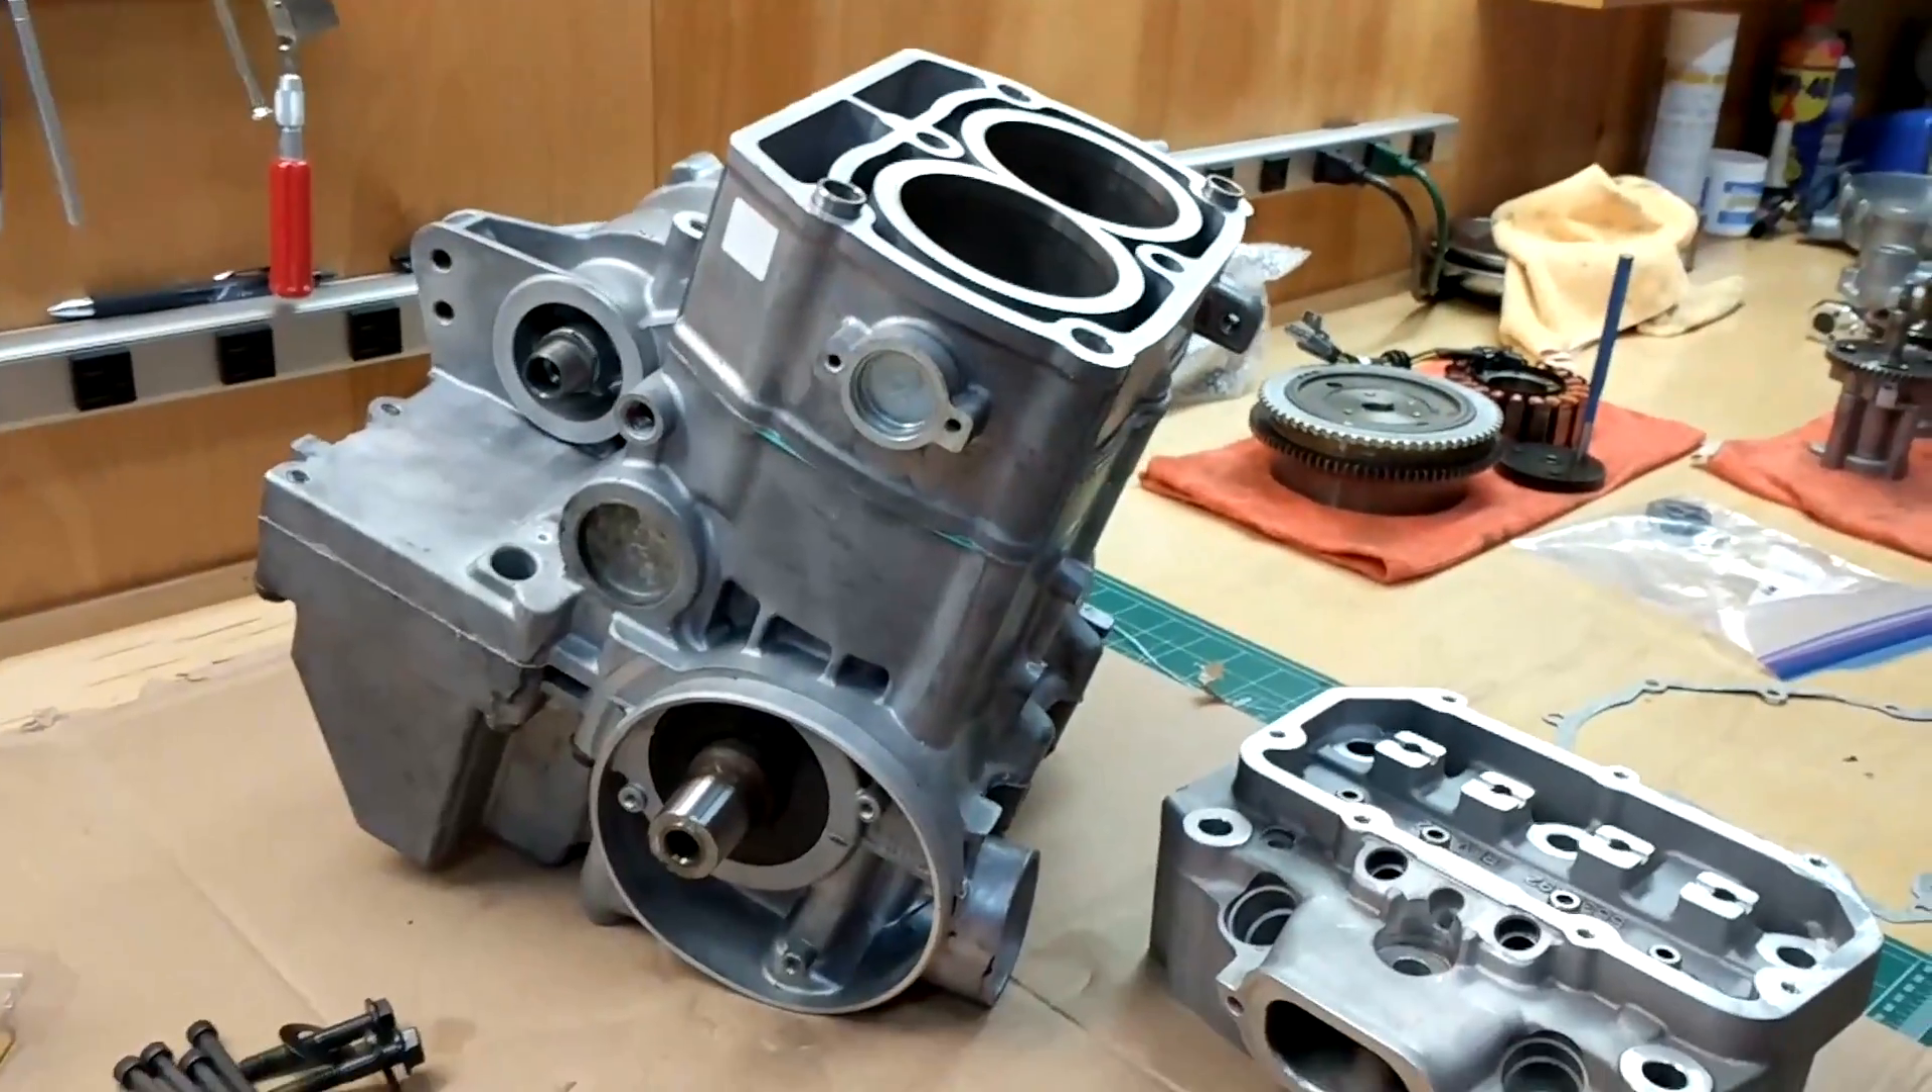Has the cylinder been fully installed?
Yes.